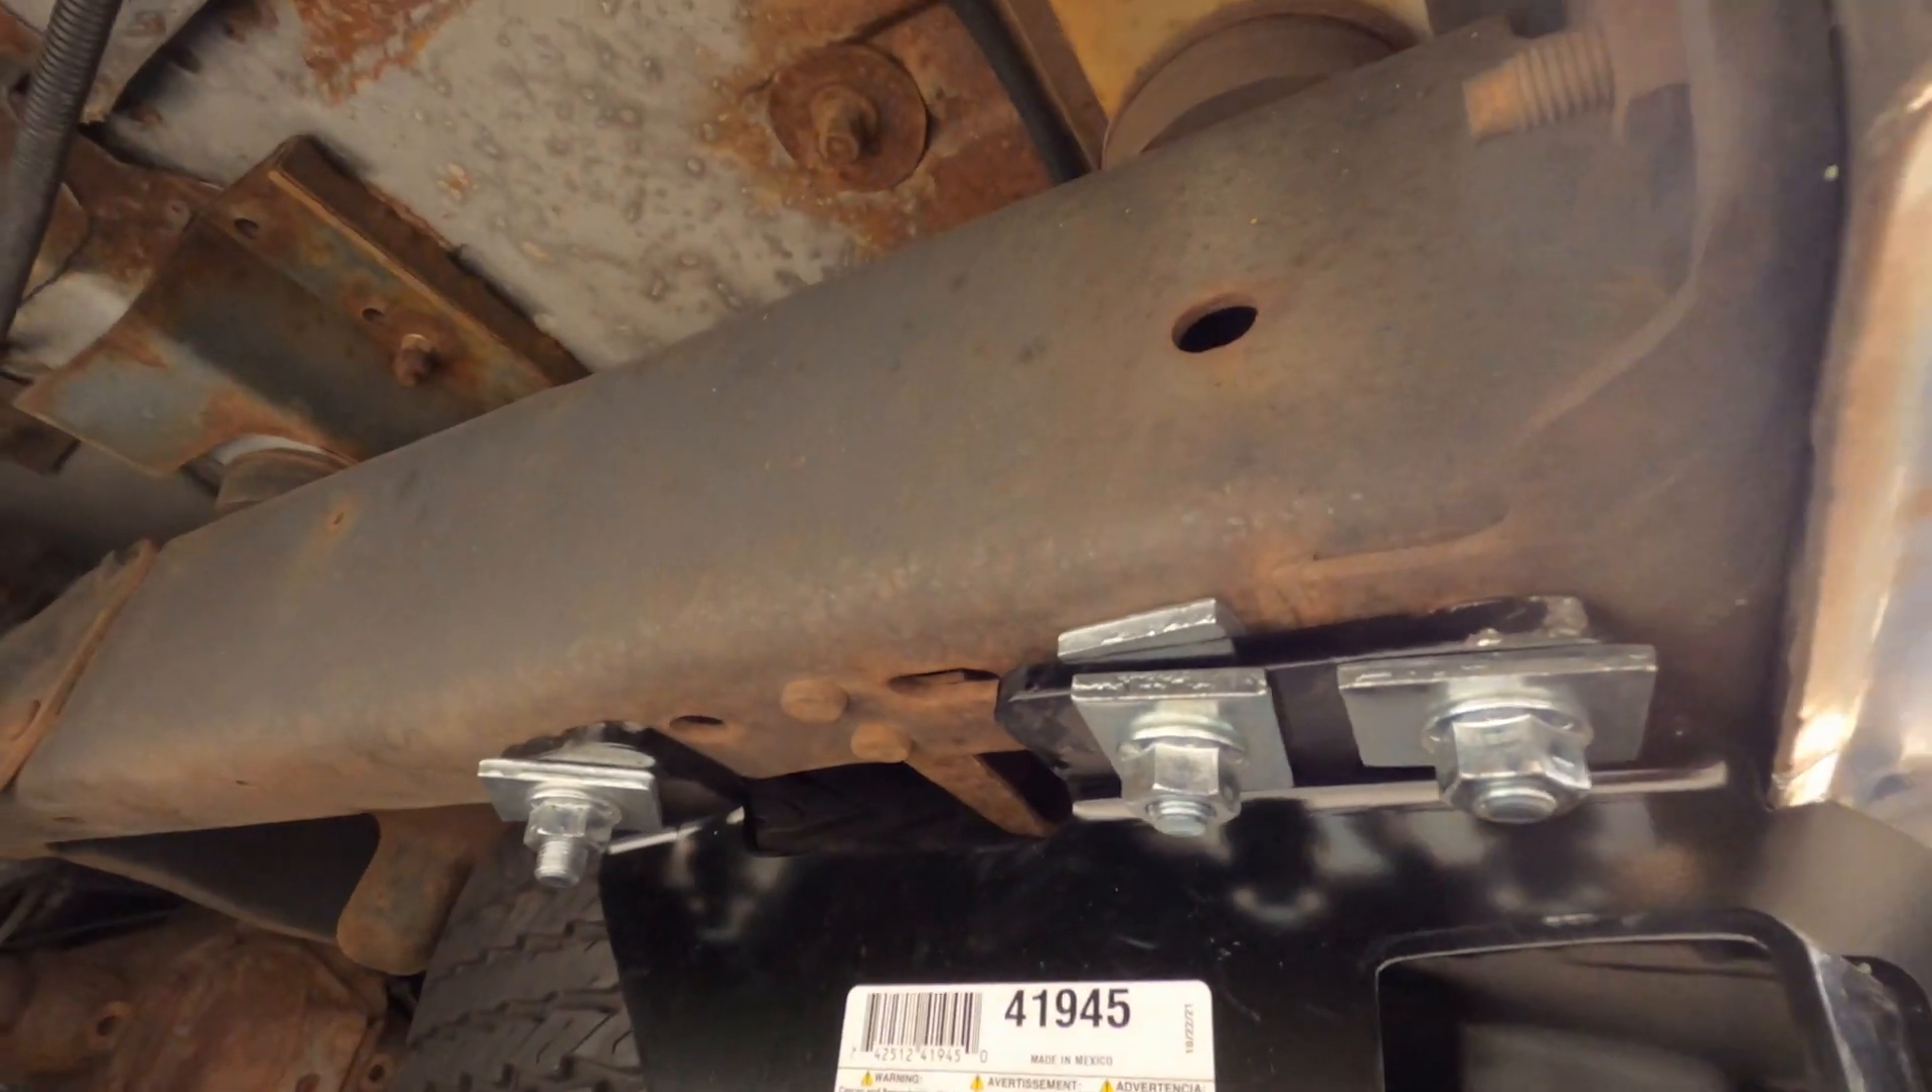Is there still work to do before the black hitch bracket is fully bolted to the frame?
No.